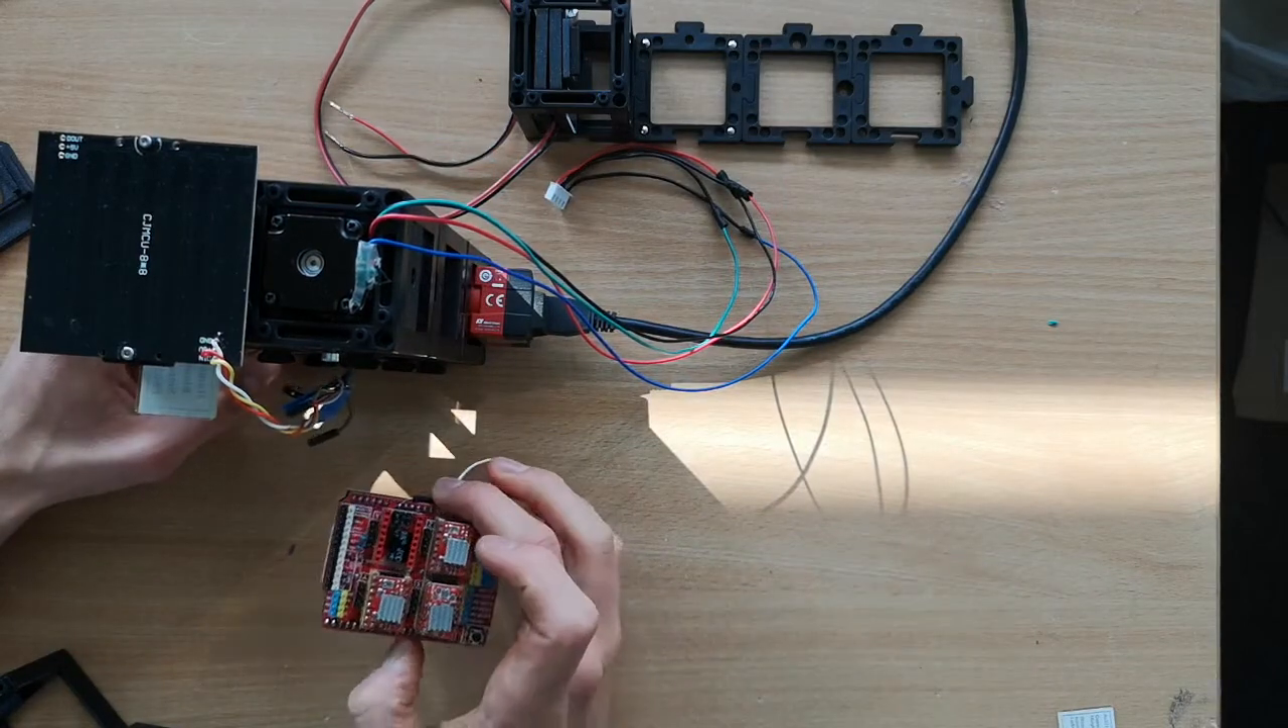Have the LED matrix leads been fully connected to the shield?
No.